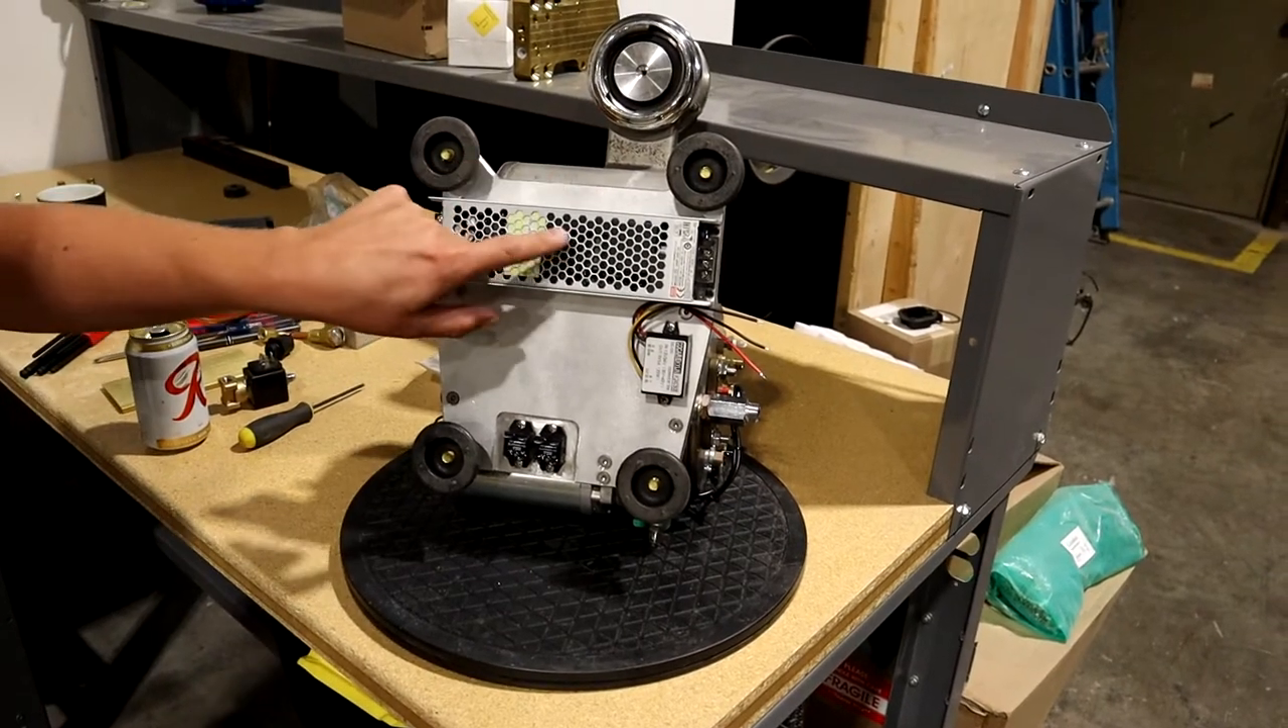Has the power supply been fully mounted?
Yes.